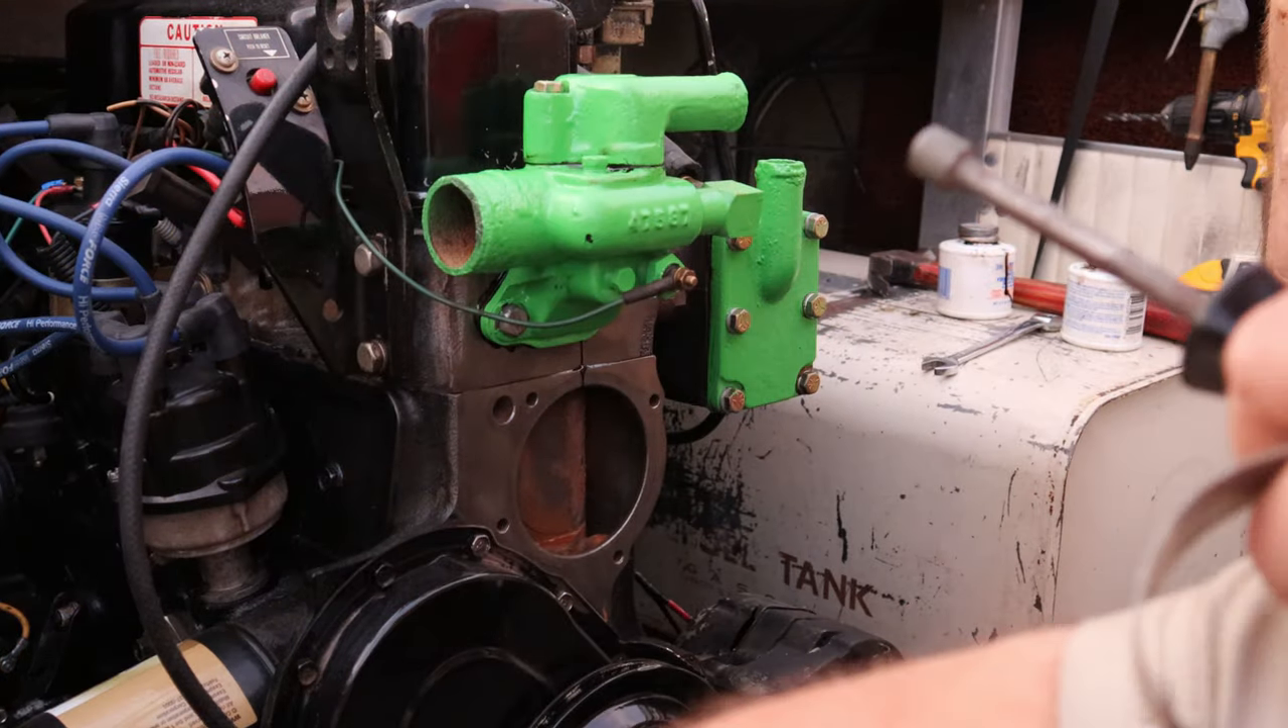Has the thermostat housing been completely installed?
Yes.